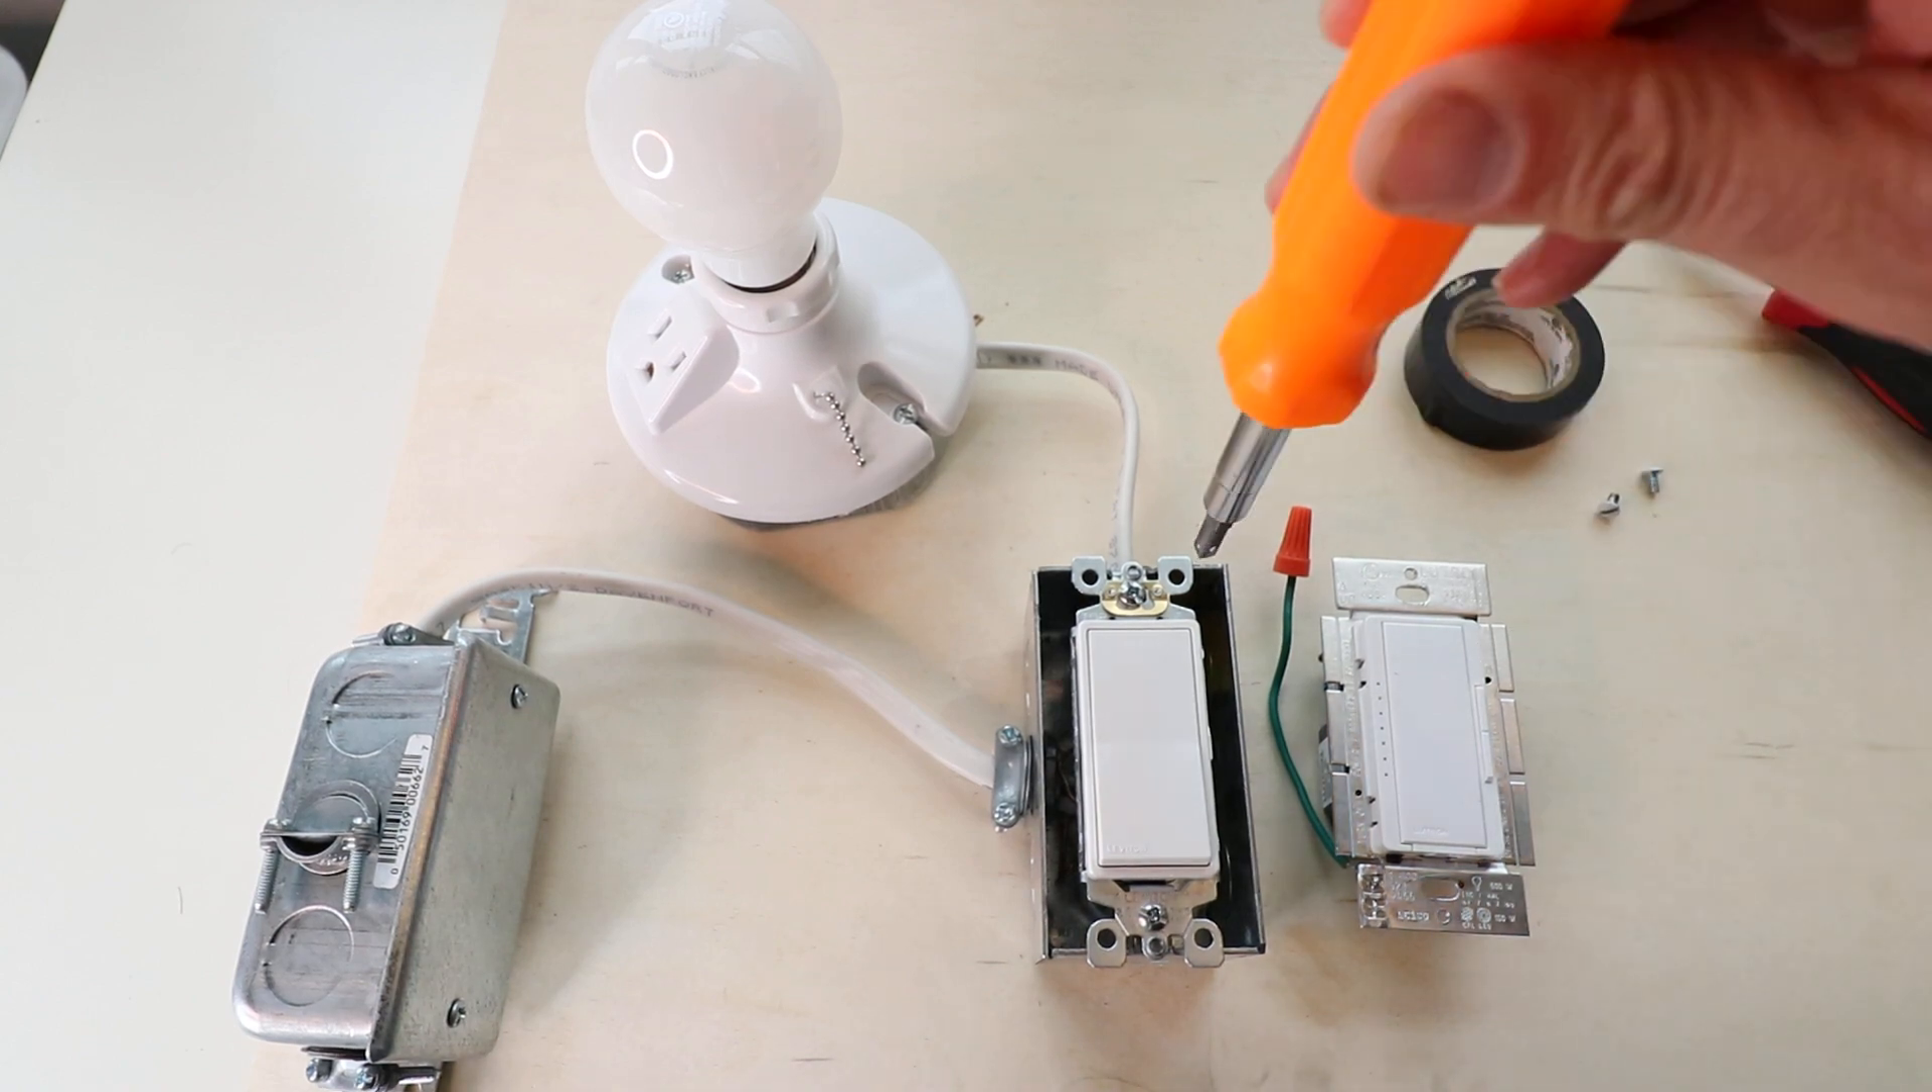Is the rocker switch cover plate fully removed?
Yes.